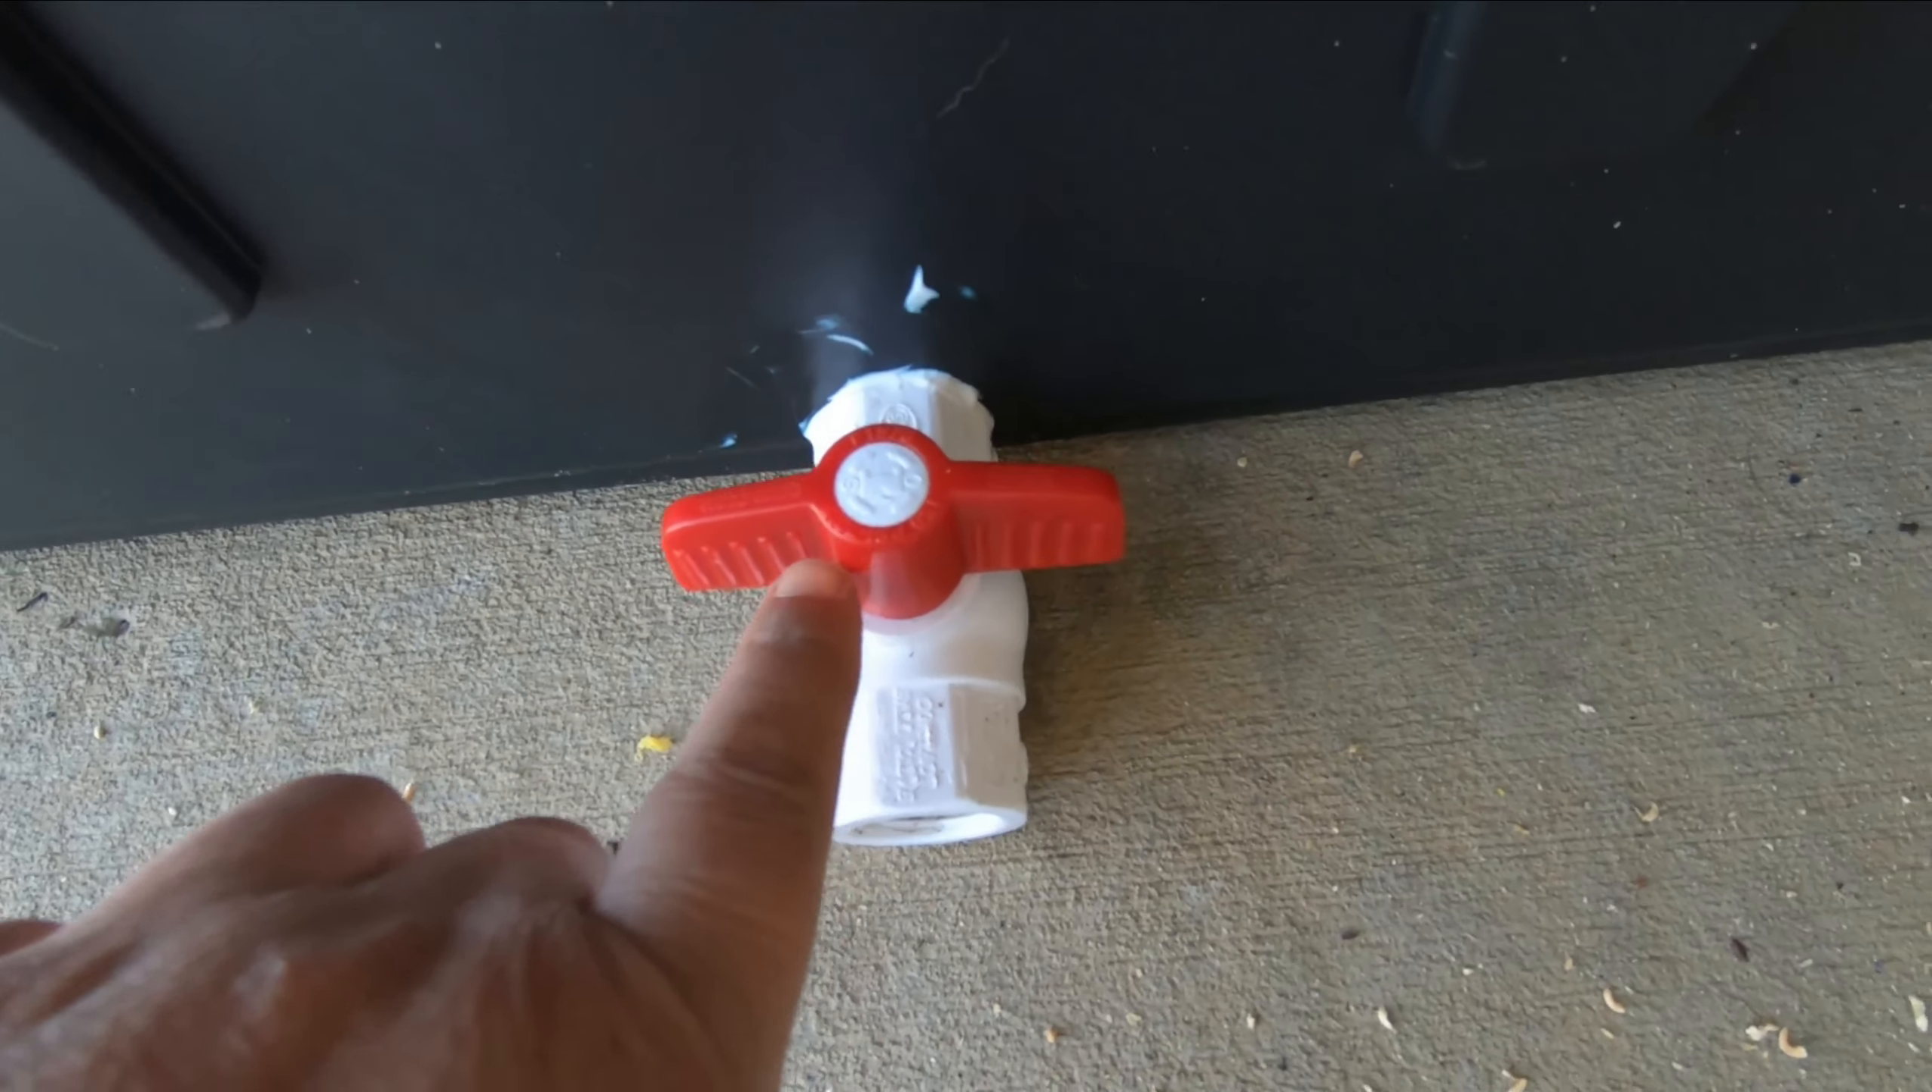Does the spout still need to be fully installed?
No.